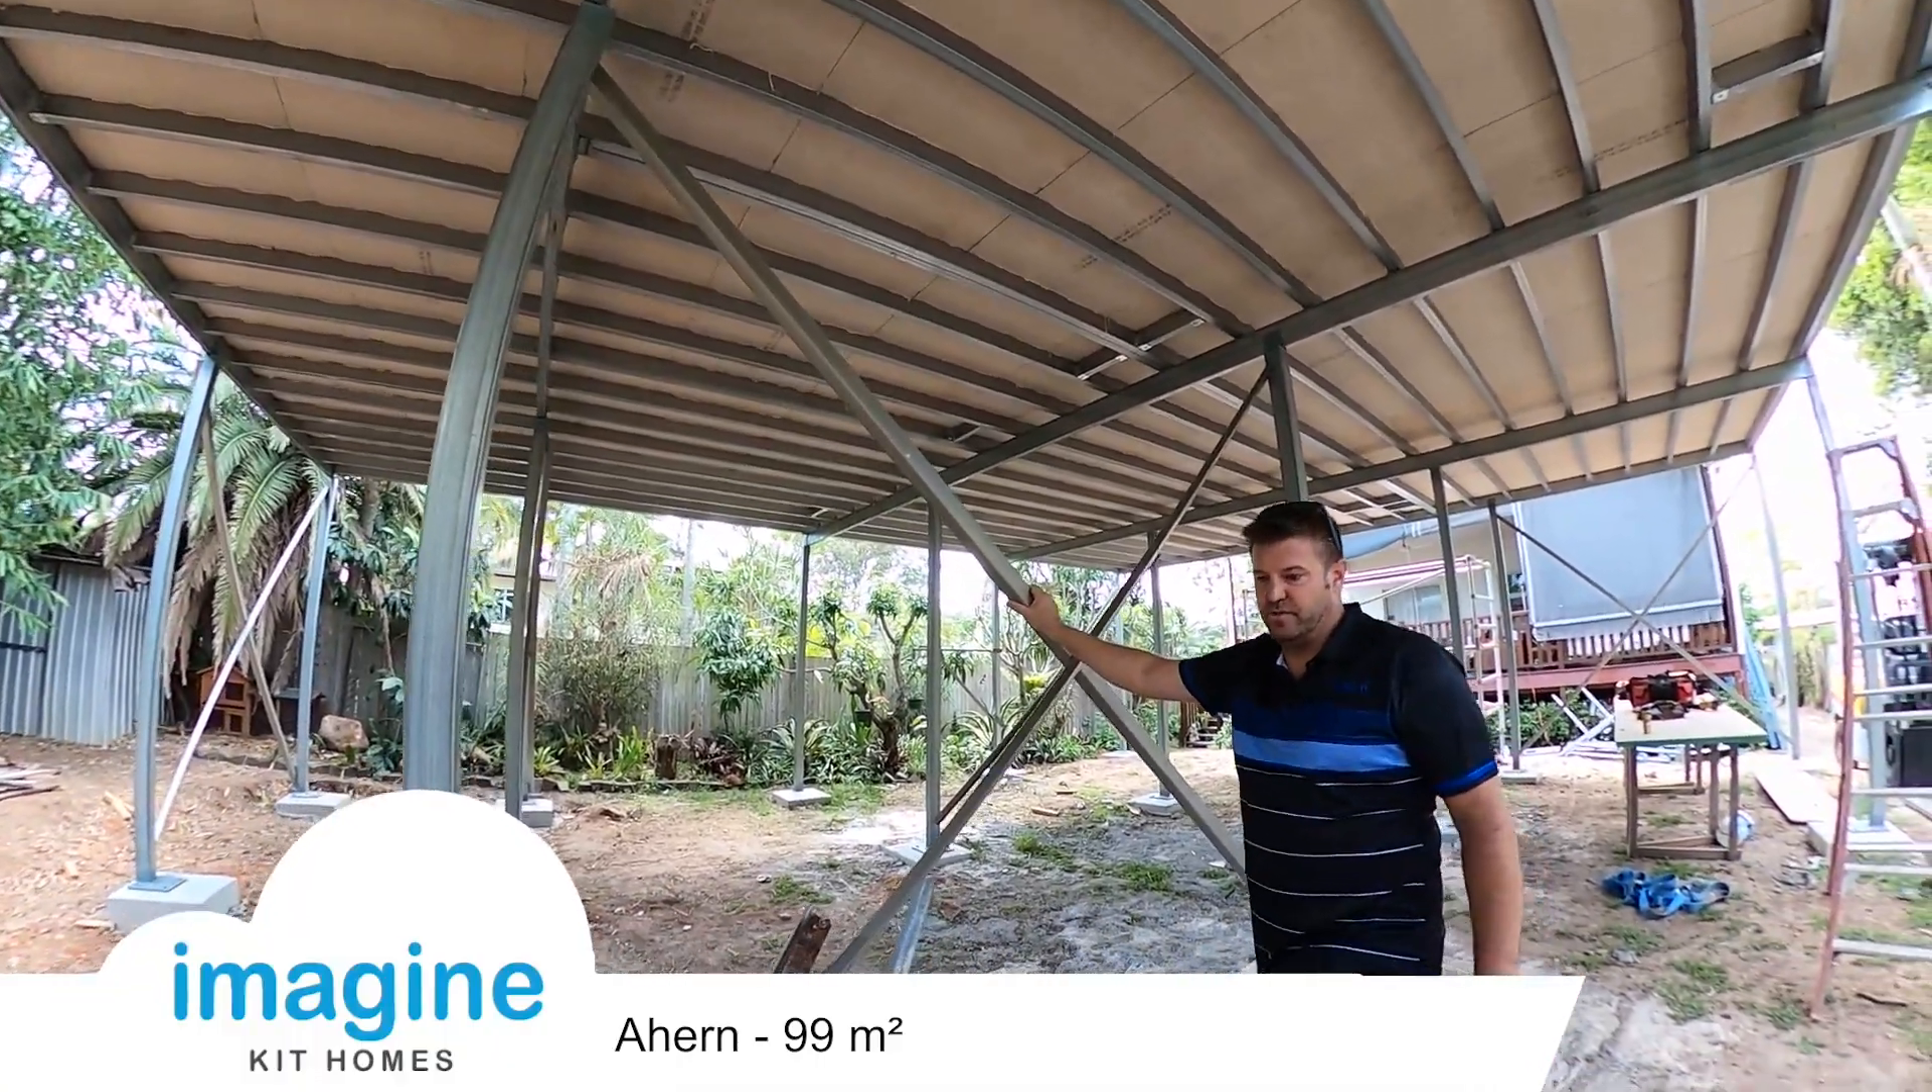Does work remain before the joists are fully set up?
No.